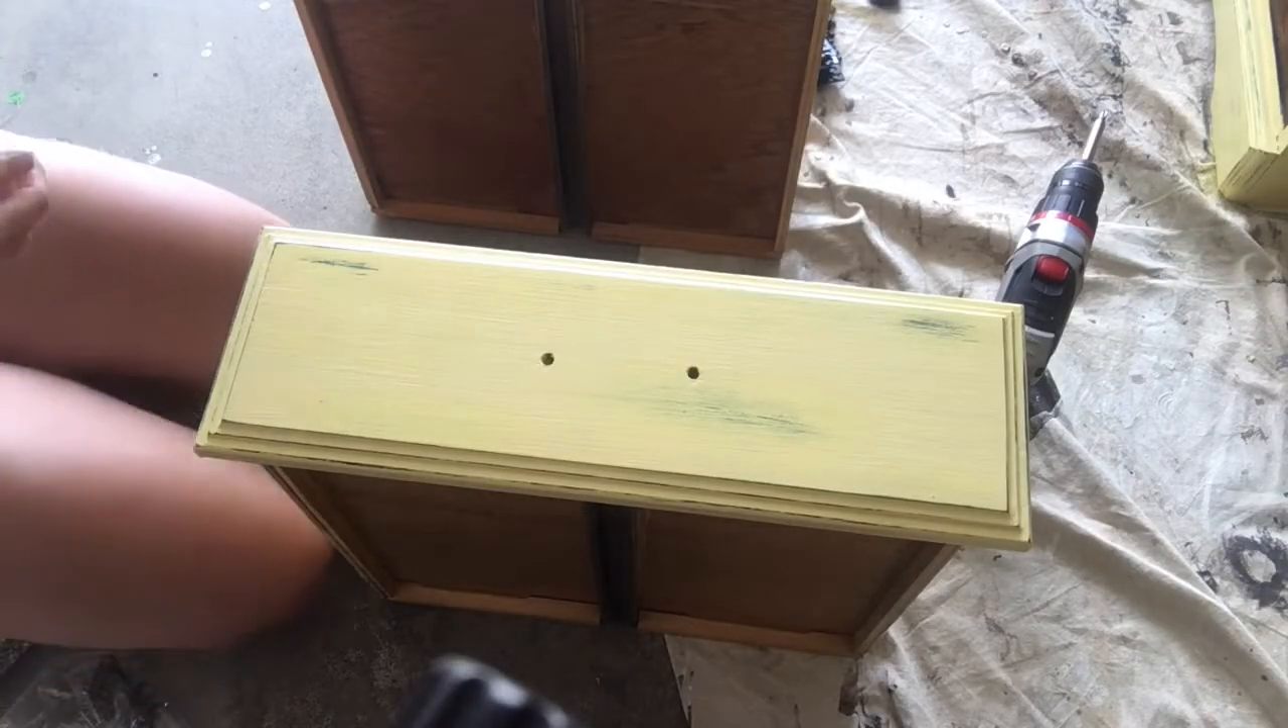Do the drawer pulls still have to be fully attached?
Yes.